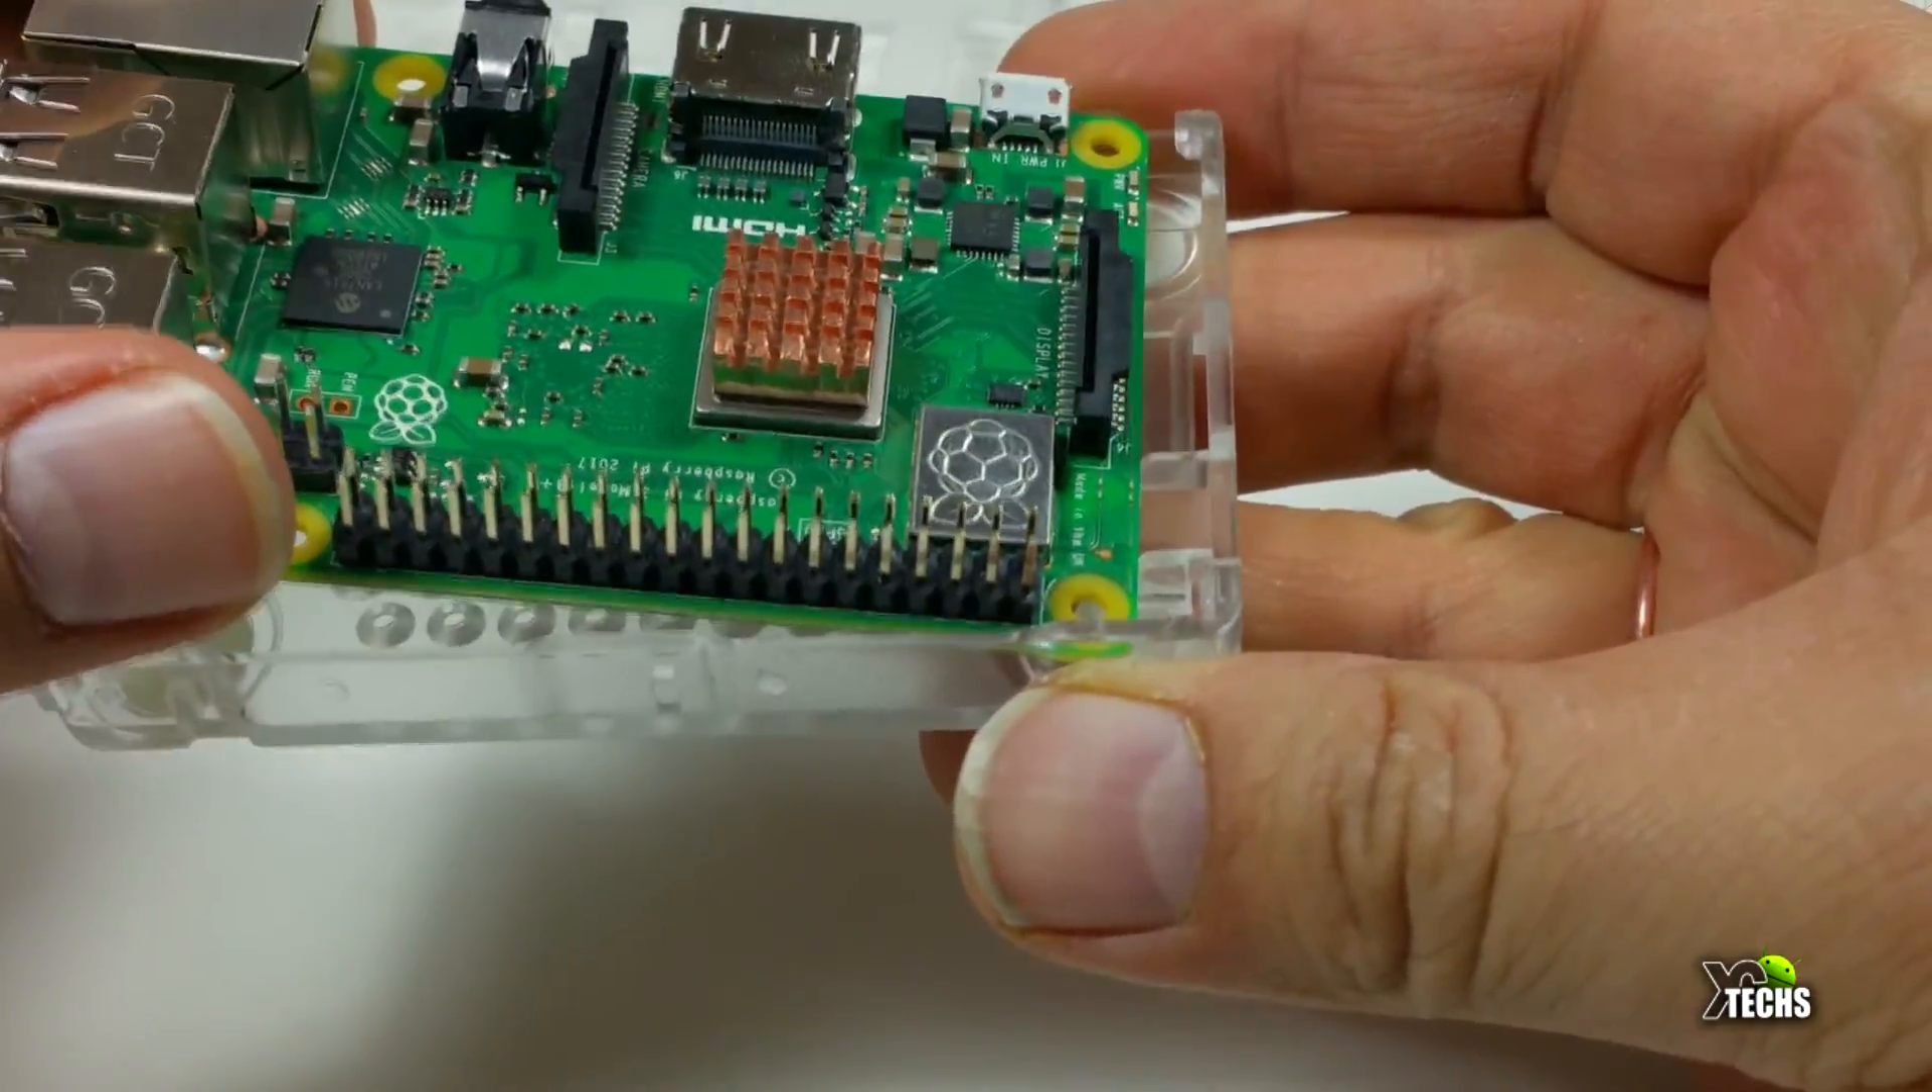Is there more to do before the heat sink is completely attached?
No.